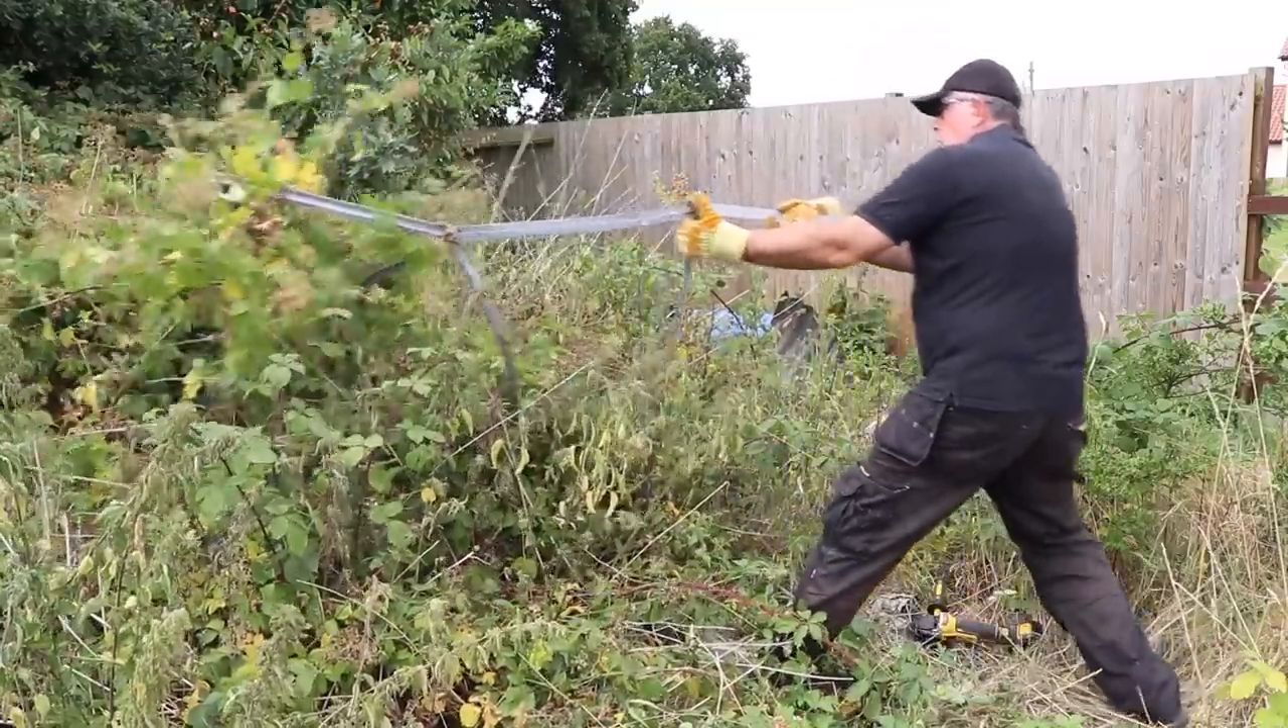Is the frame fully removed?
No.